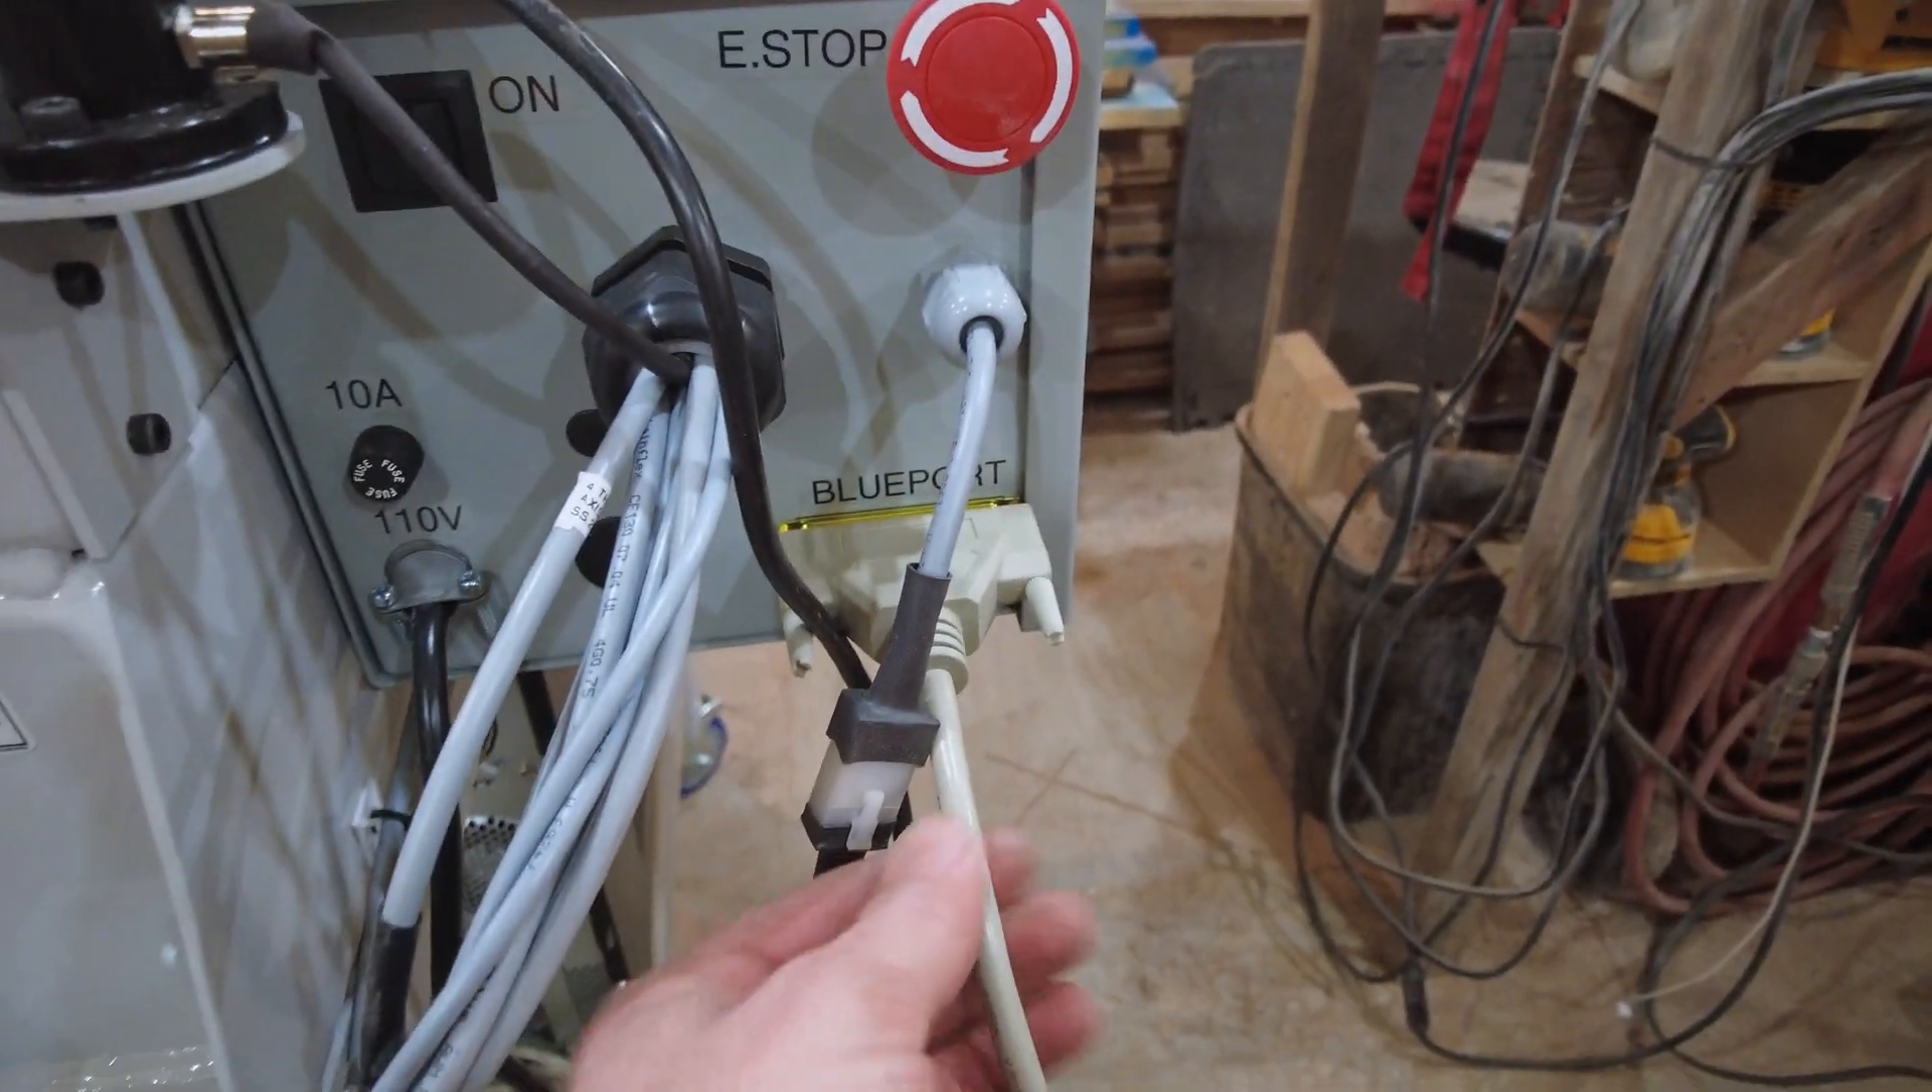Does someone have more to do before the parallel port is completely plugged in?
No.